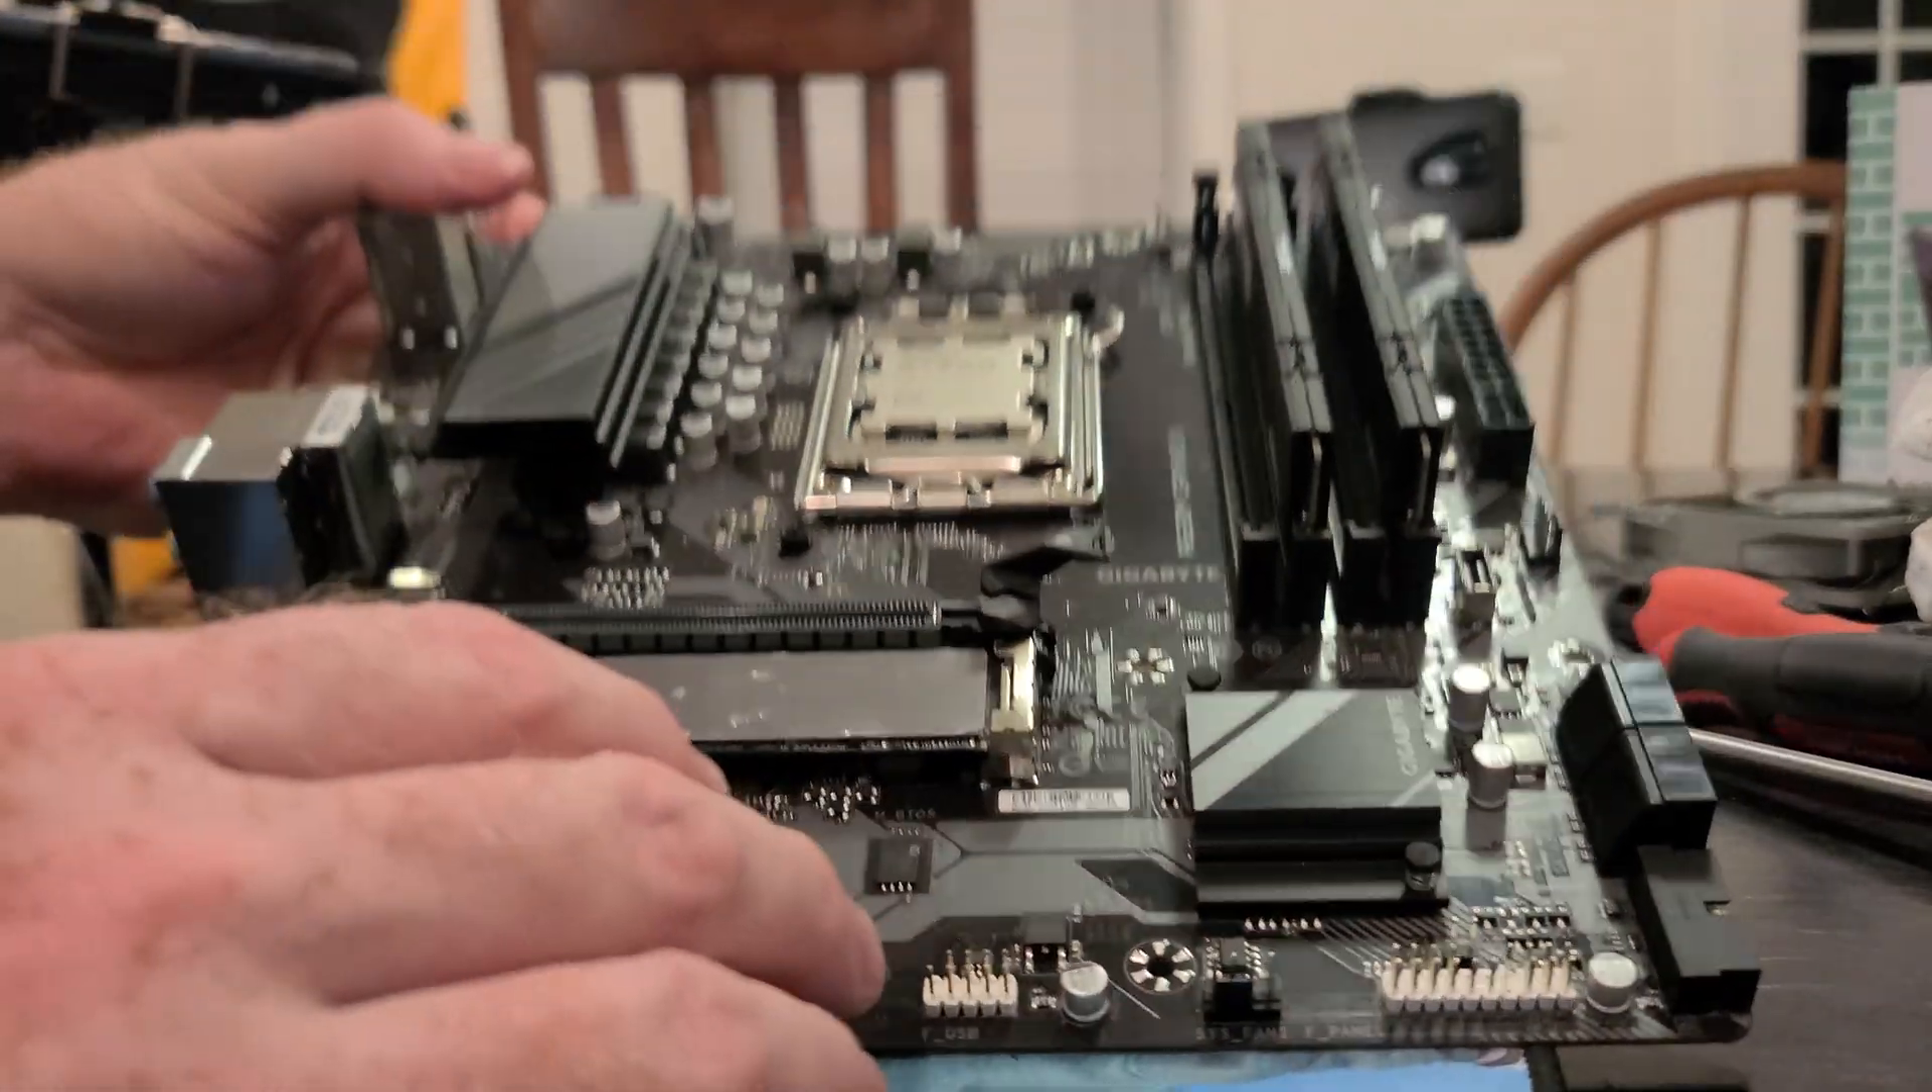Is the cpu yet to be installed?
No.